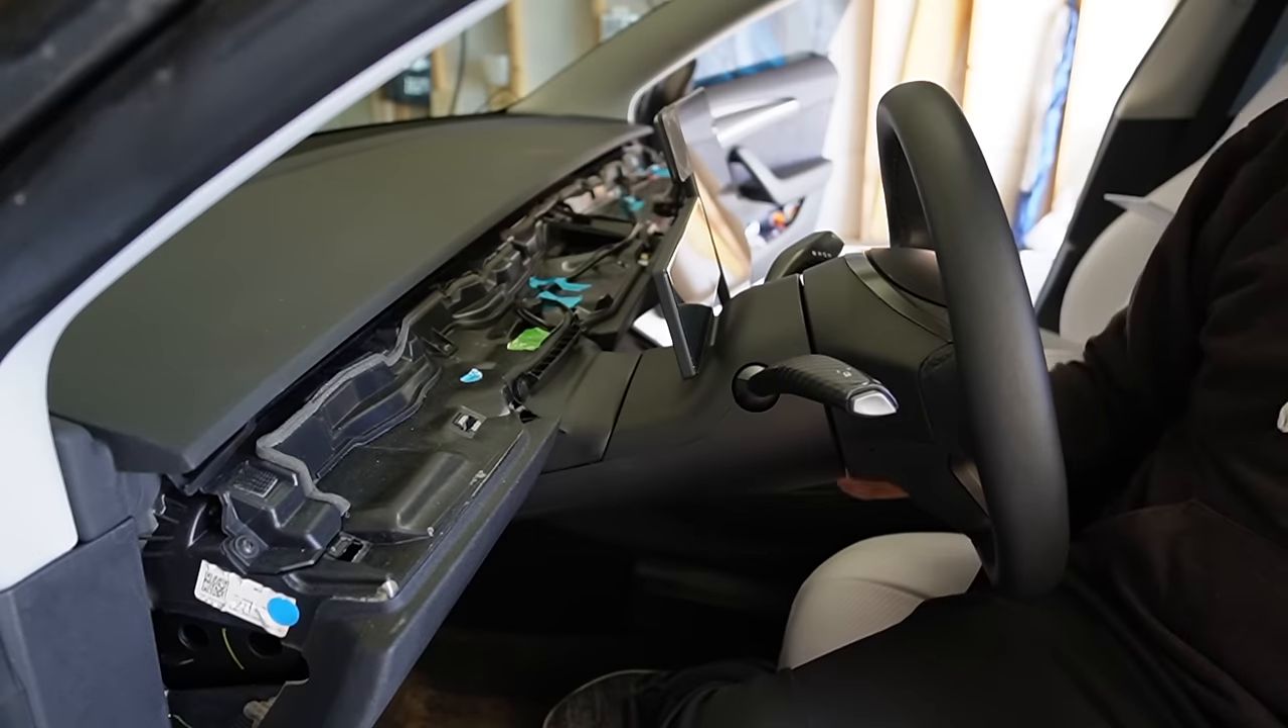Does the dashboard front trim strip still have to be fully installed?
Yes.